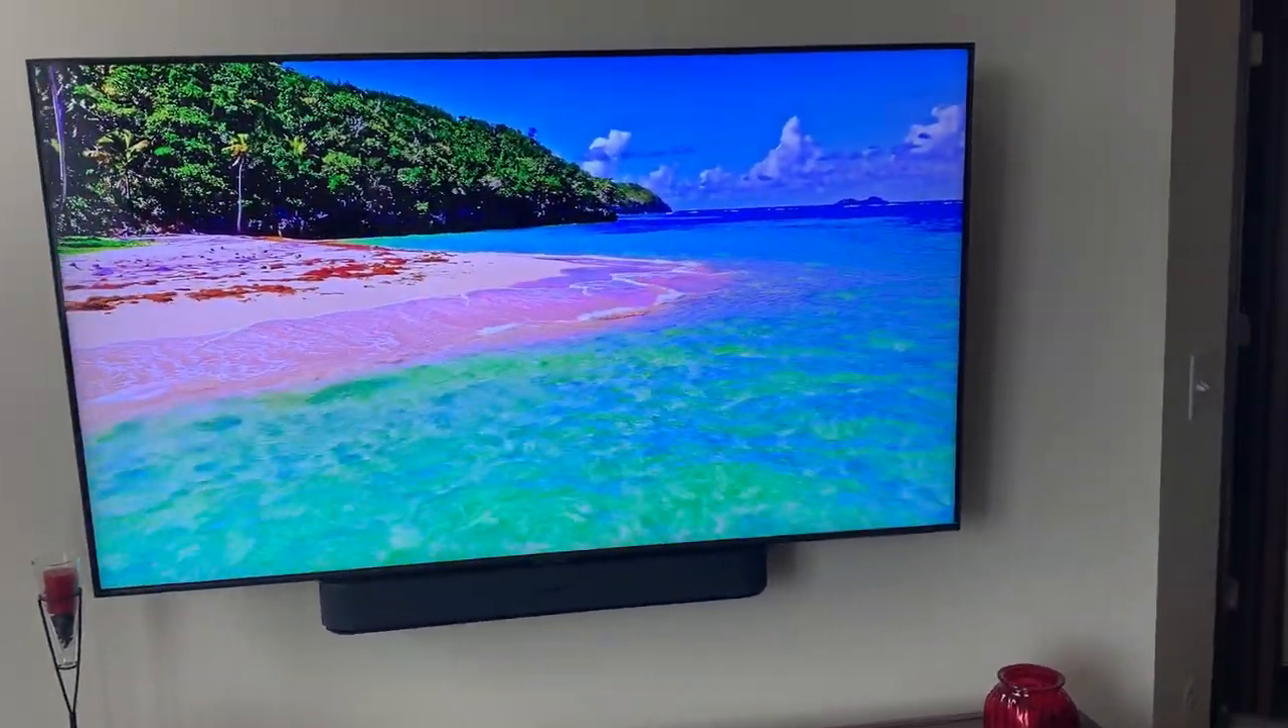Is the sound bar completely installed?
Yes.